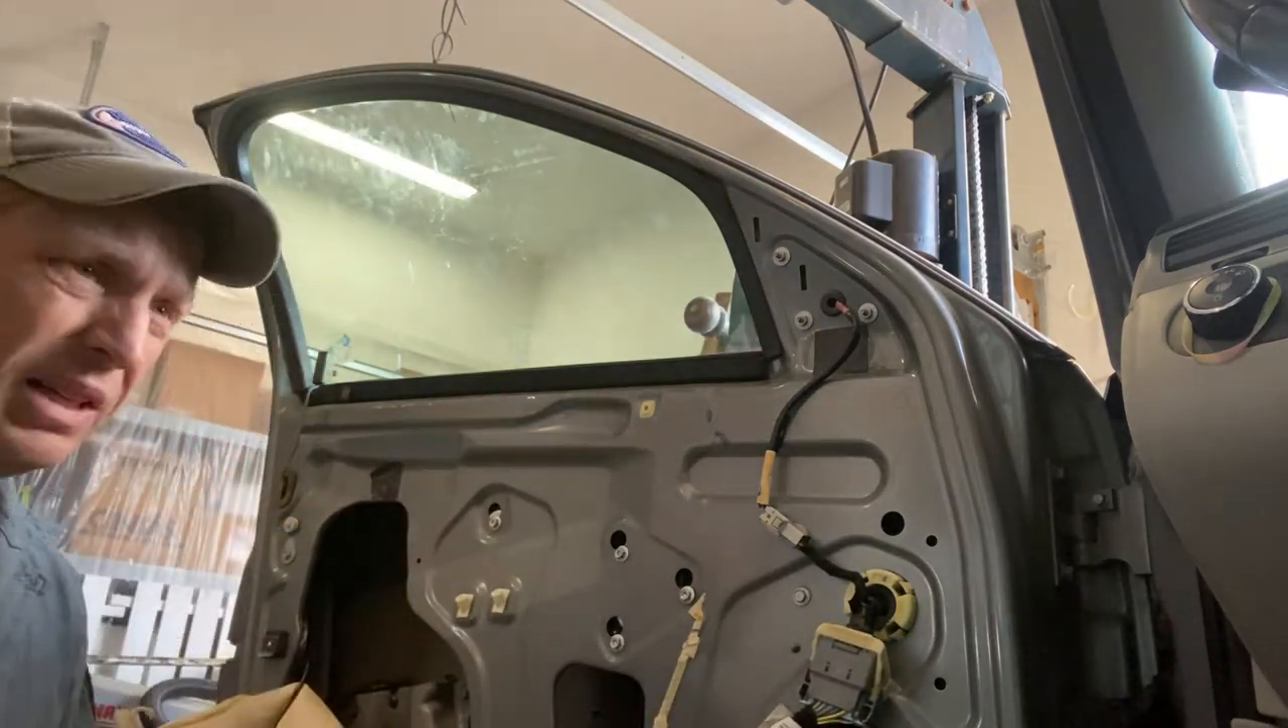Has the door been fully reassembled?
No.